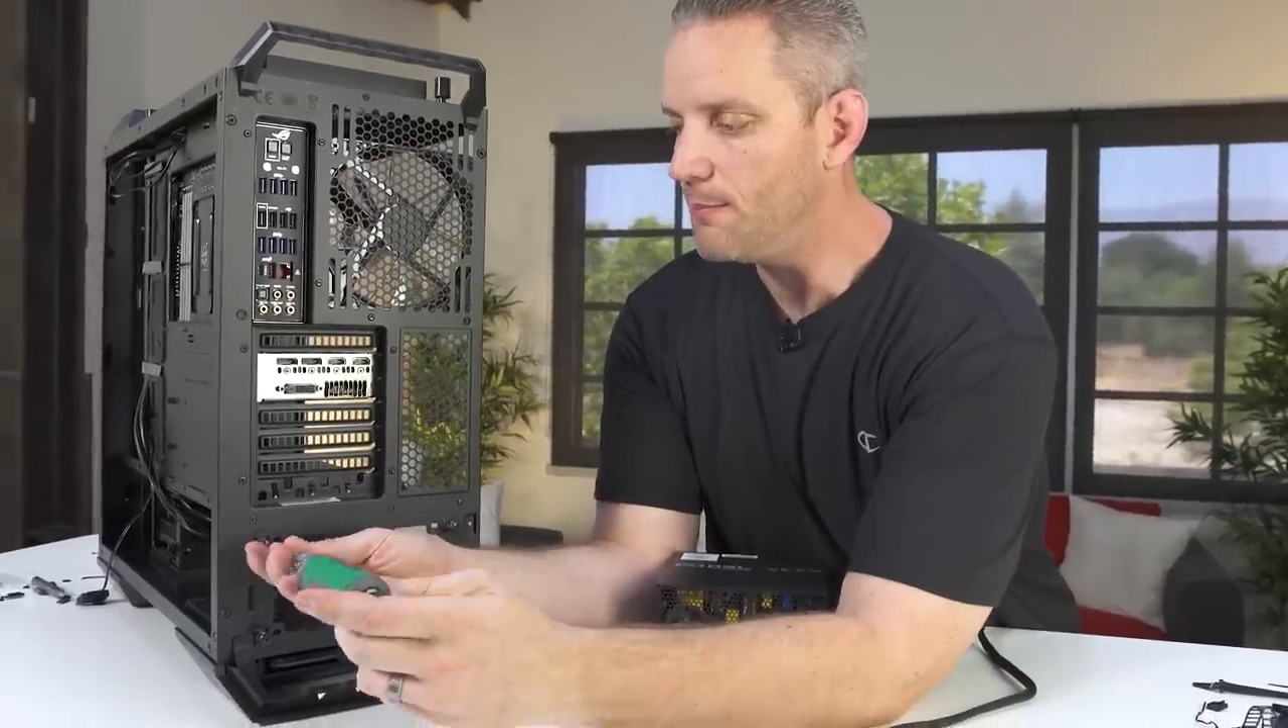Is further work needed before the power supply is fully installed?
Yes.